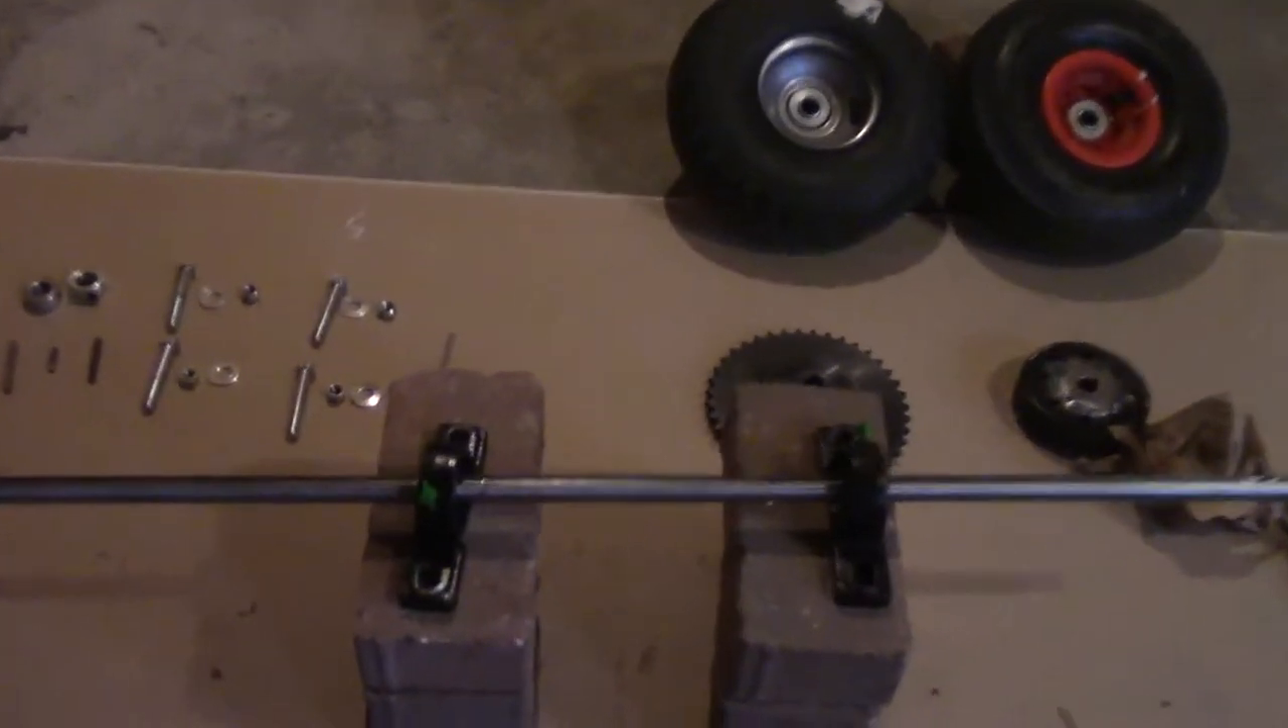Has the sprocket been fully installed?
No.